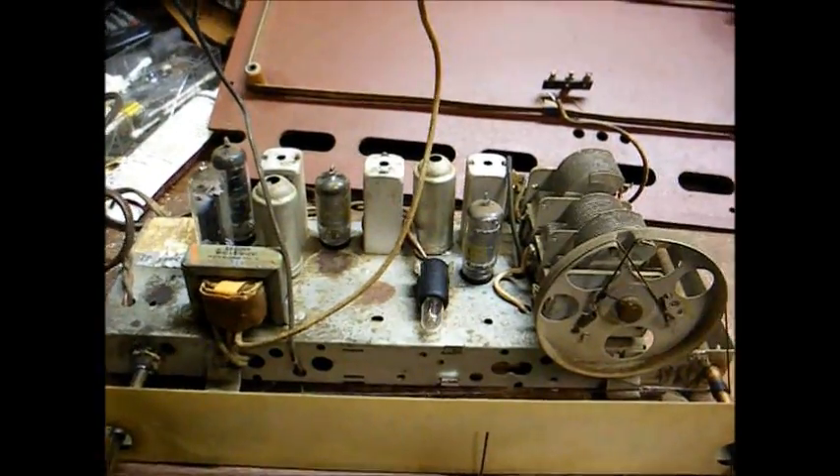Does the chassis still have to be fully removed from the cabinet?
No.